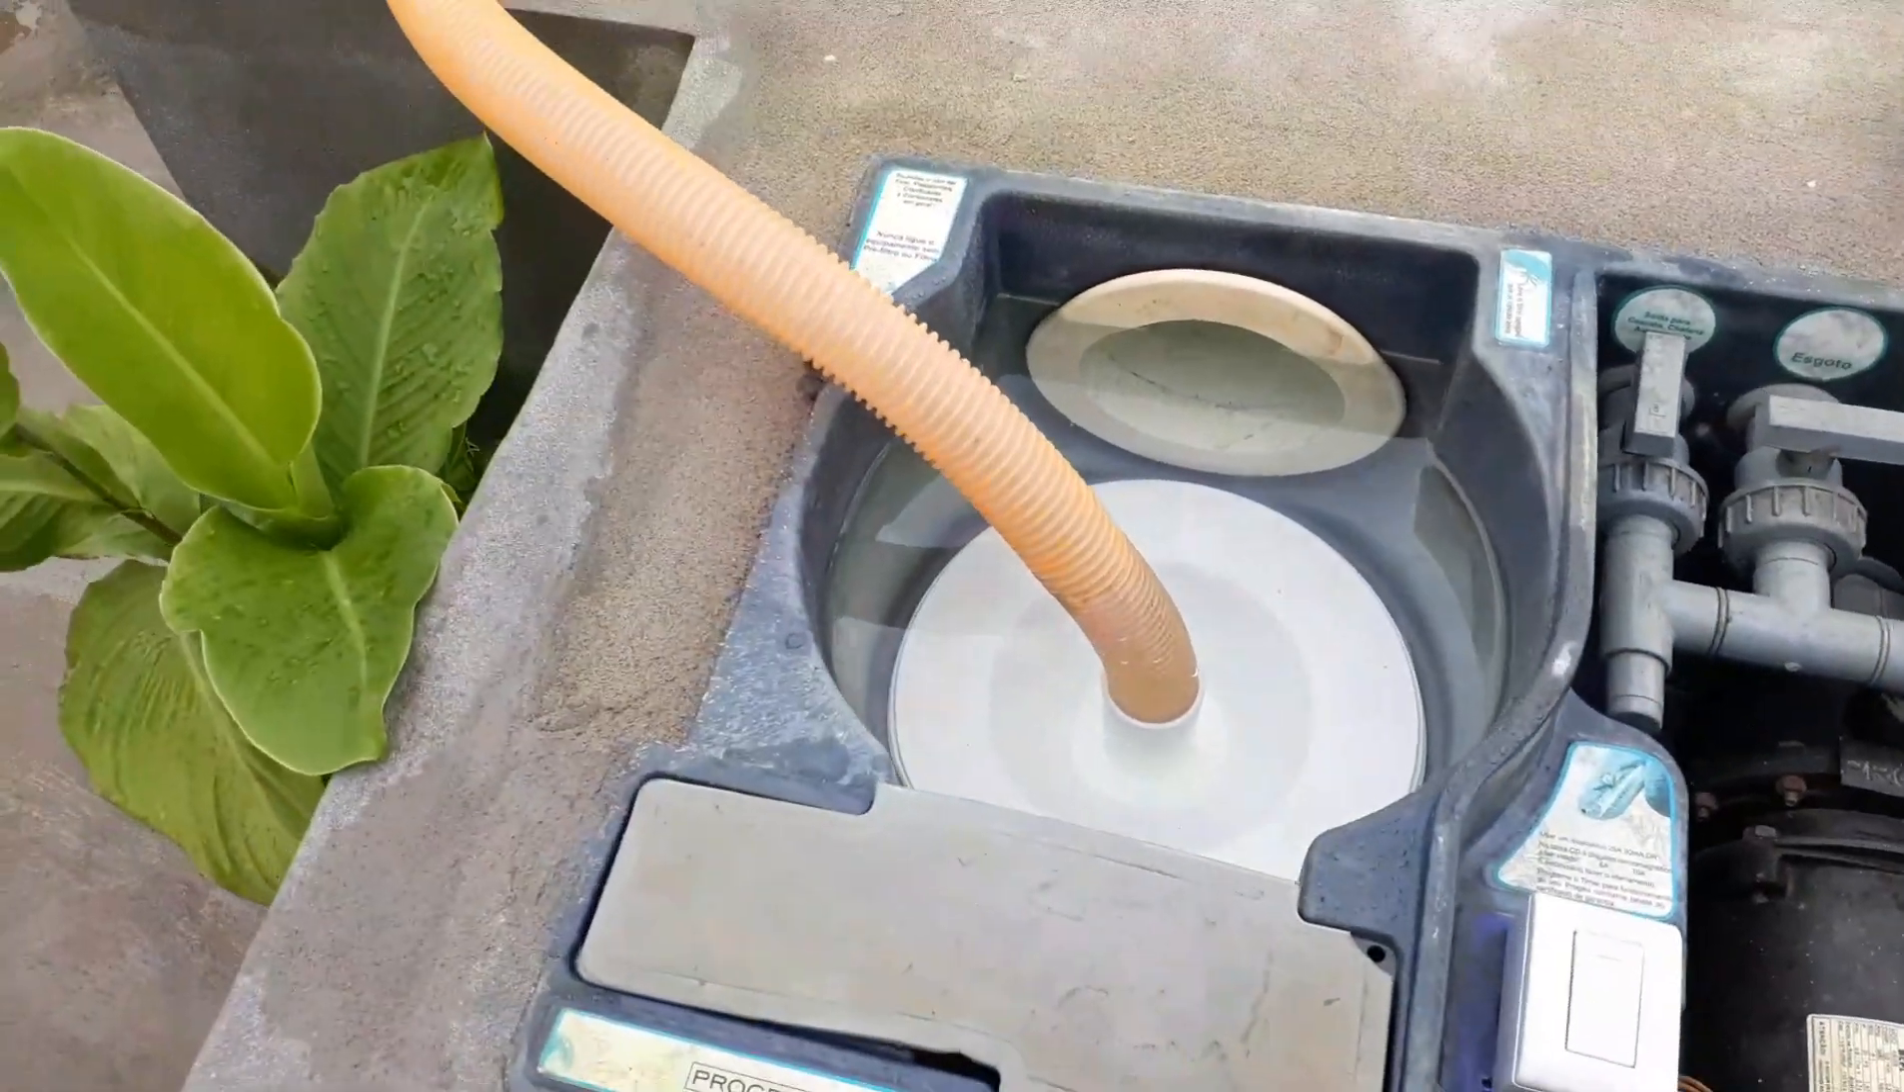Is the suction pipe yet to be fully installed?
No.